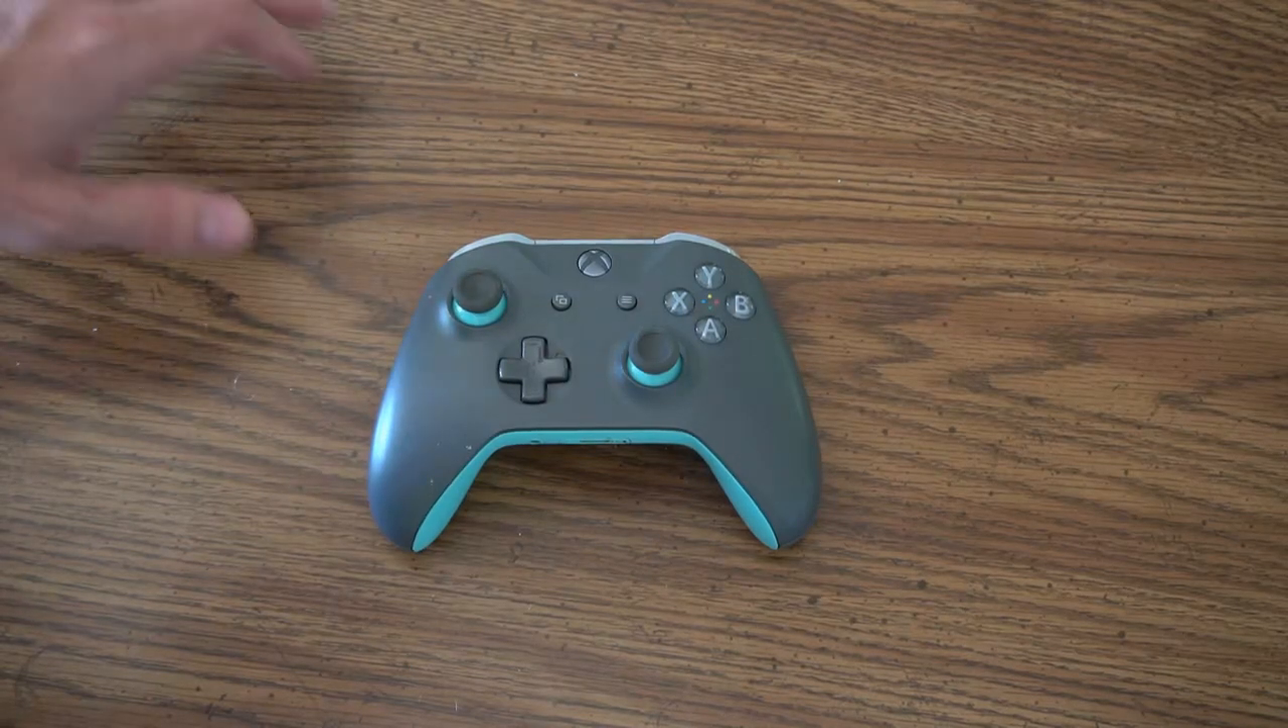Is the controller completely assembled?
Yes.